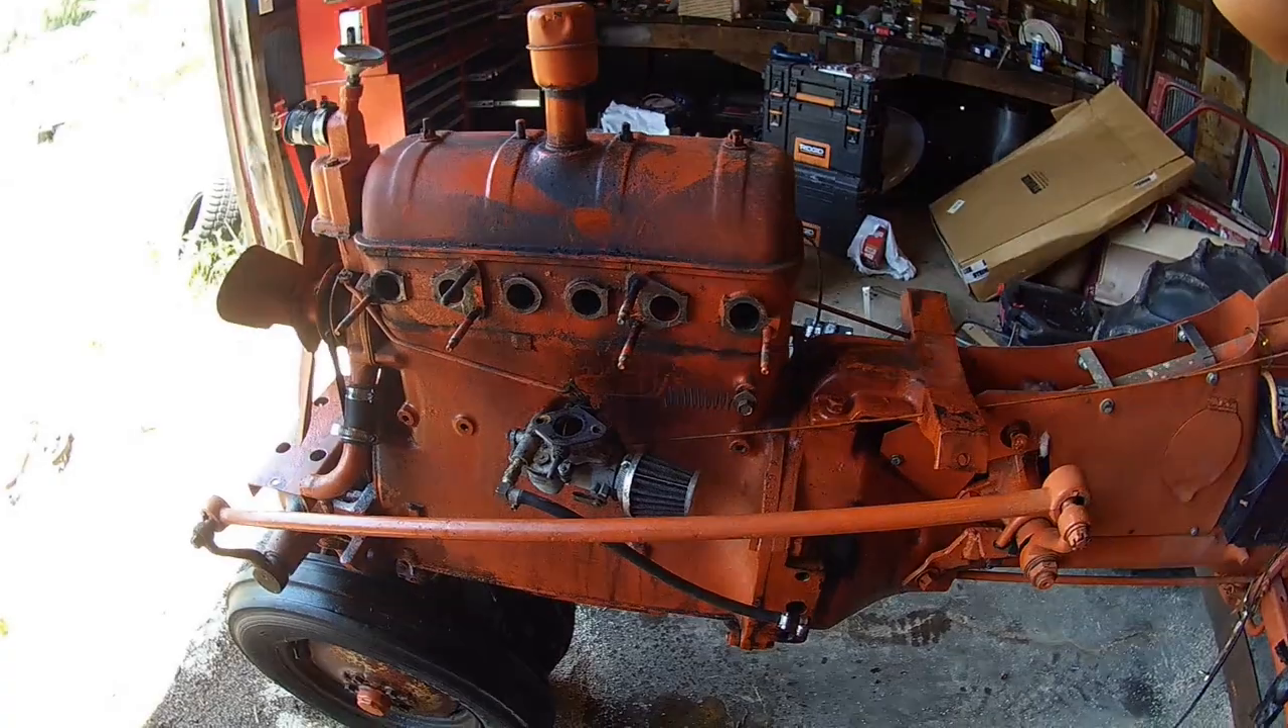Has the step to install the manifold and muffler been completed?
No.